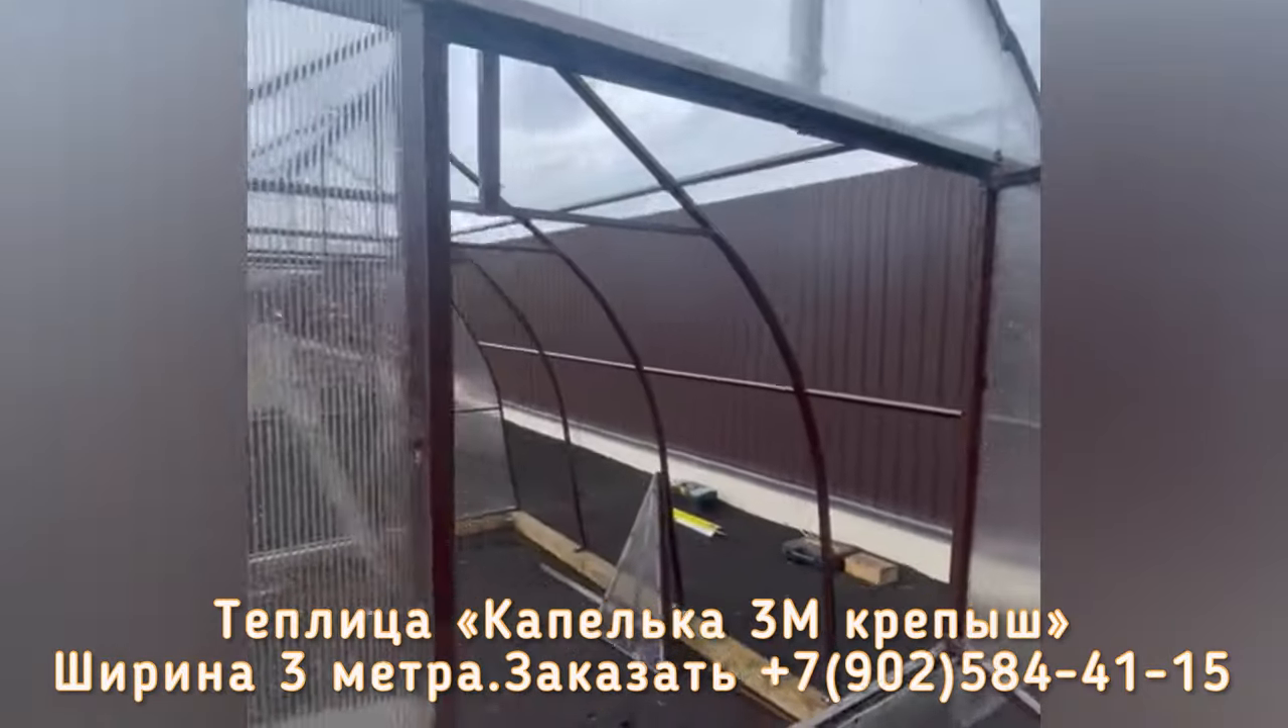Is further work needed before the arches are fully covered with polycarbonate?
Yes.